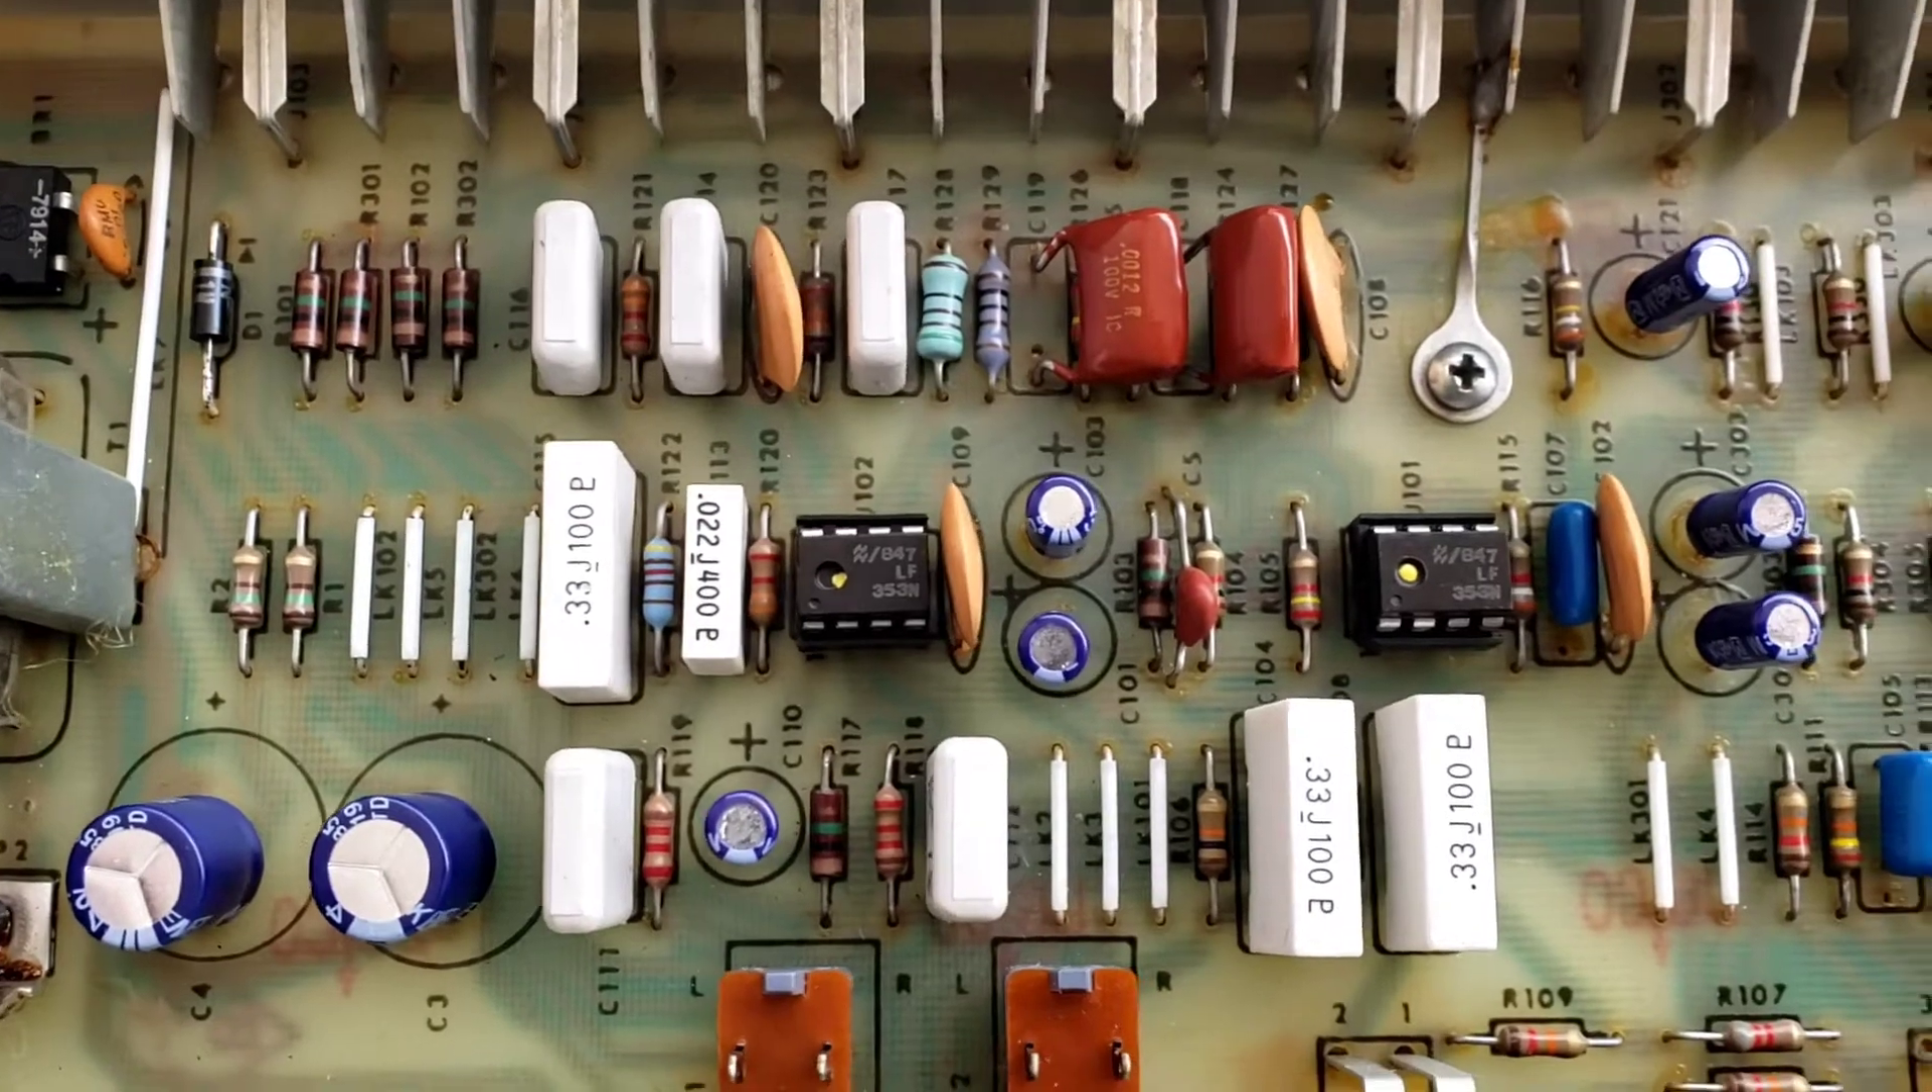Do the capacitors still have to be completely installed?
No.